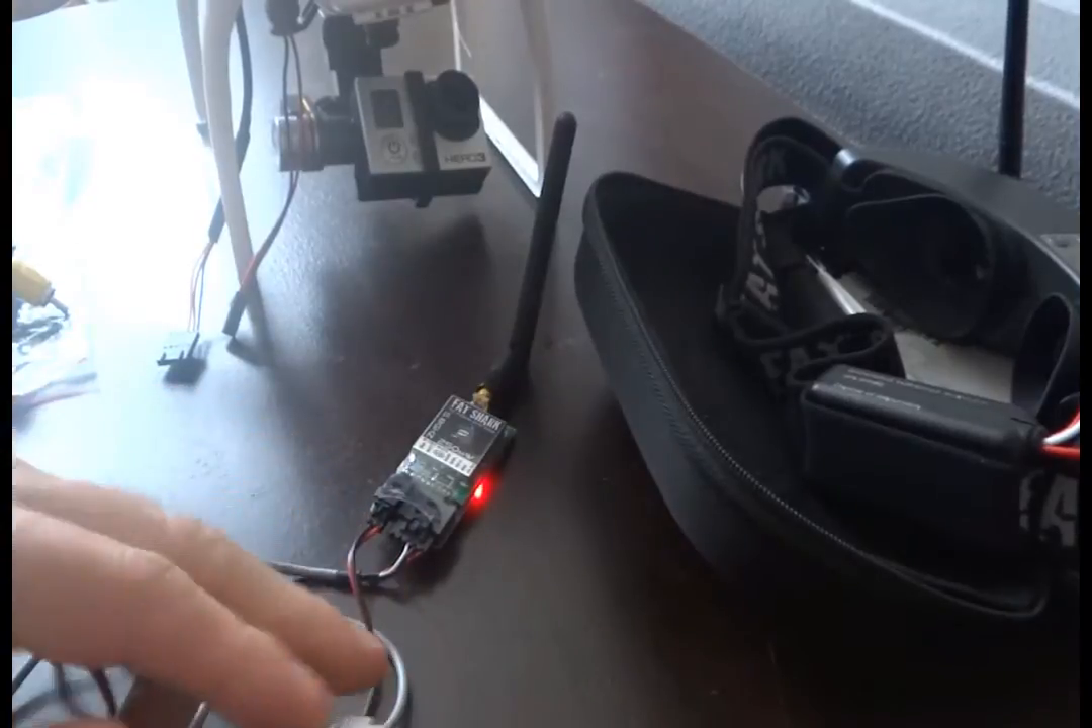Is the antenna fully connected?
Yes.